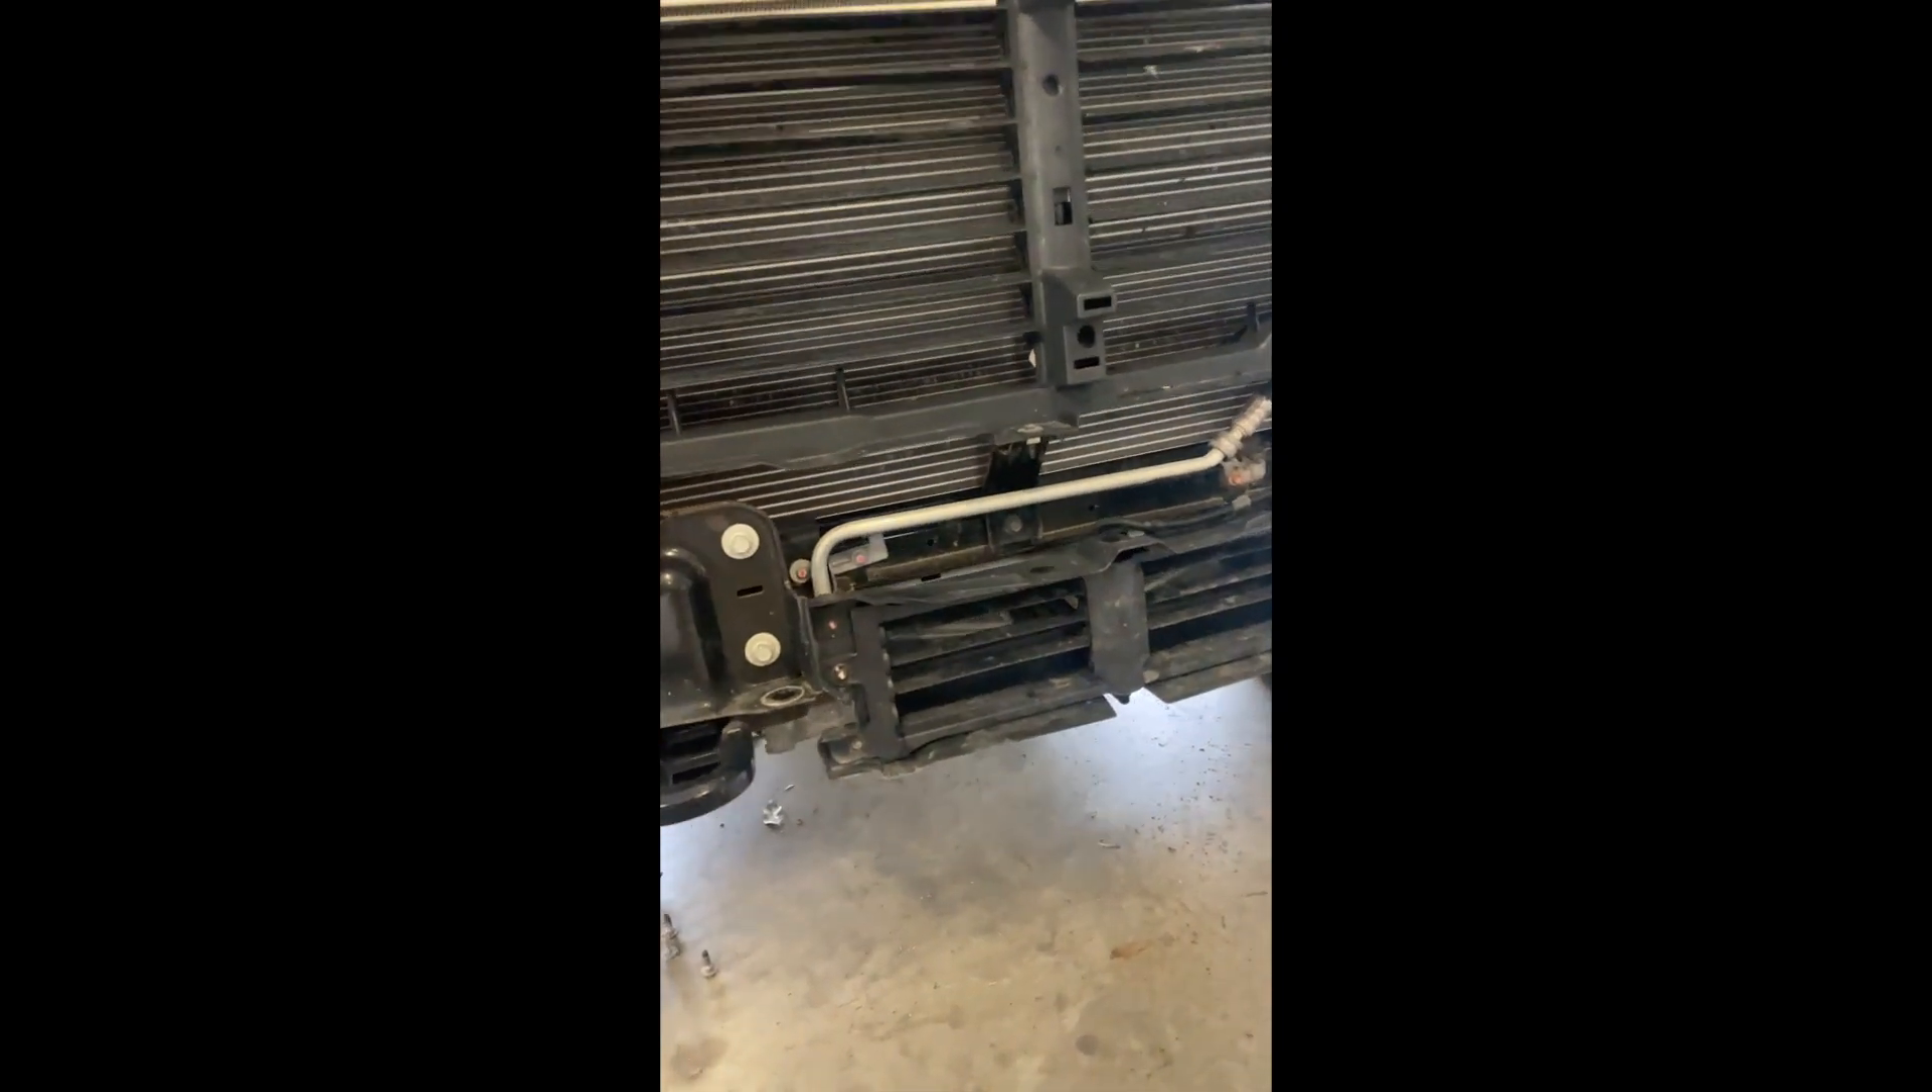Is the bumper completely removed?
Yes.